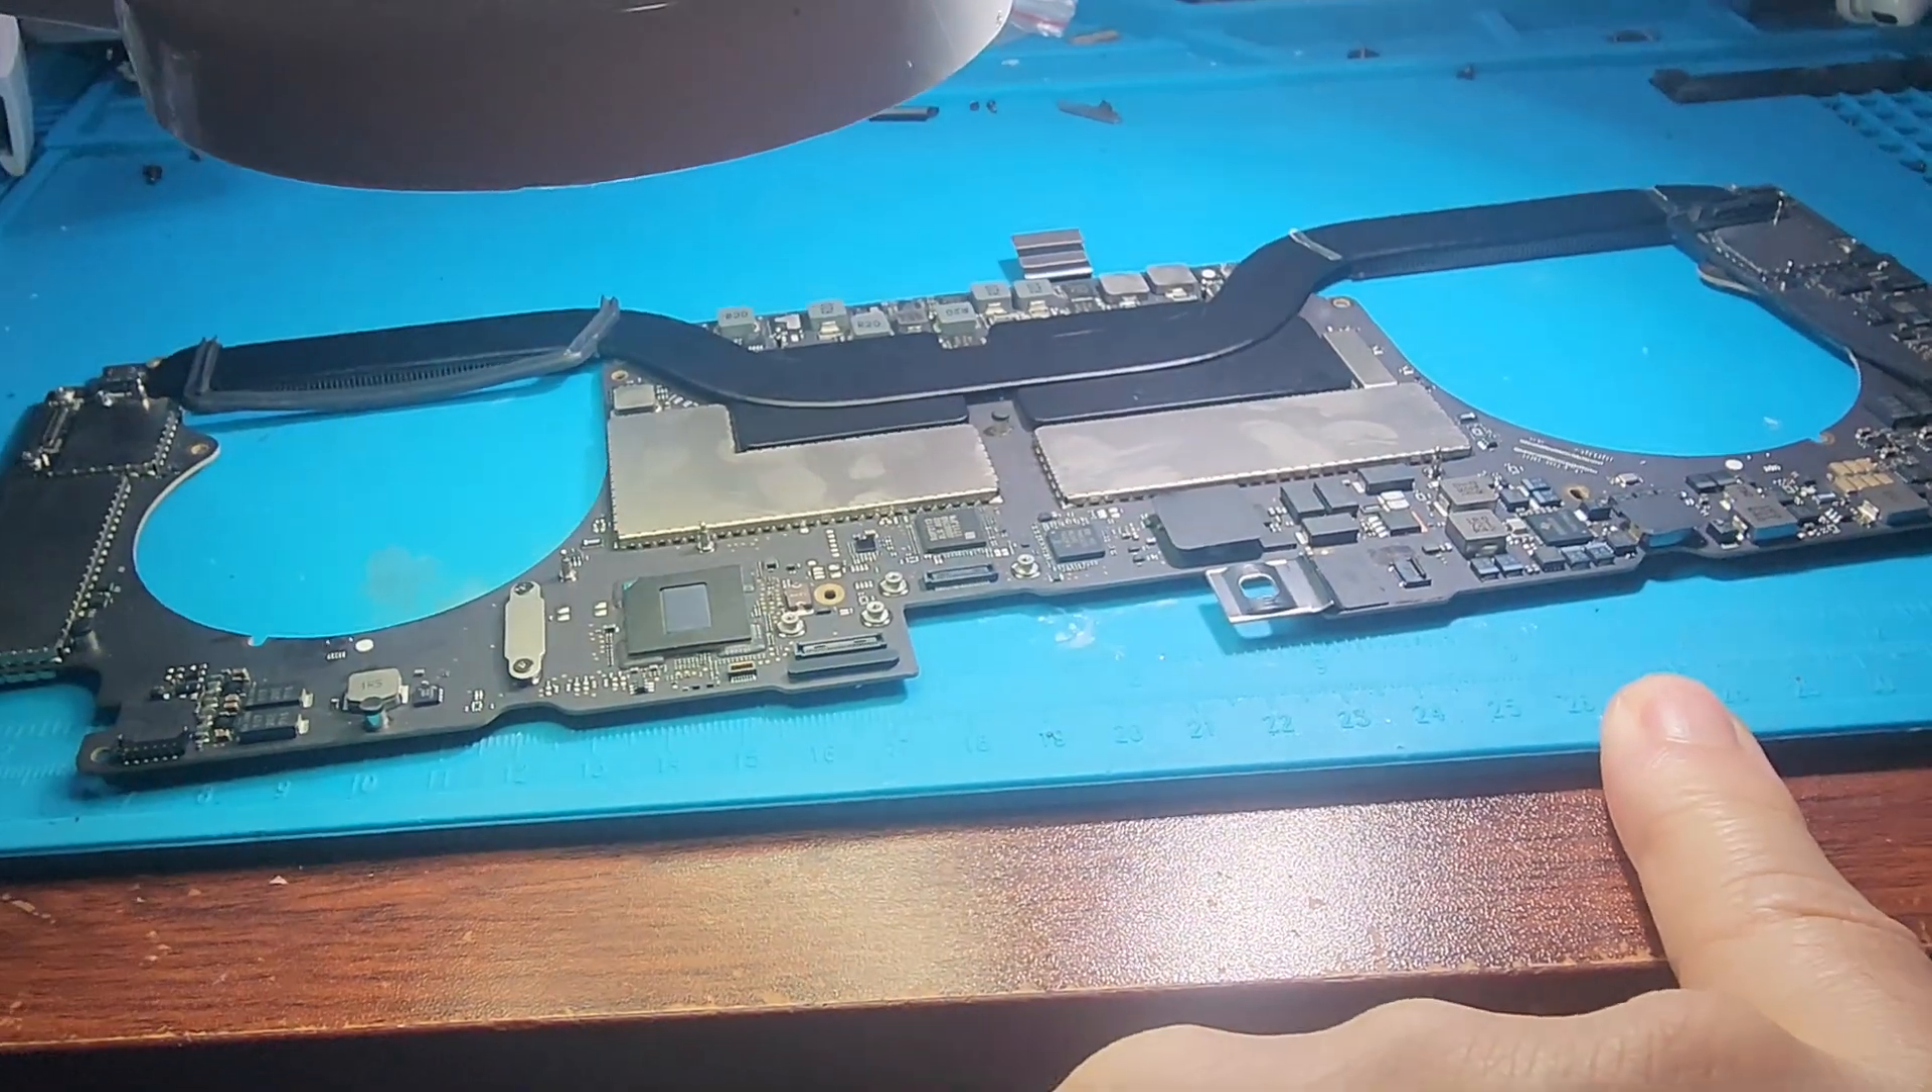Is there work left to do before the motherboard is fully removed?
No.